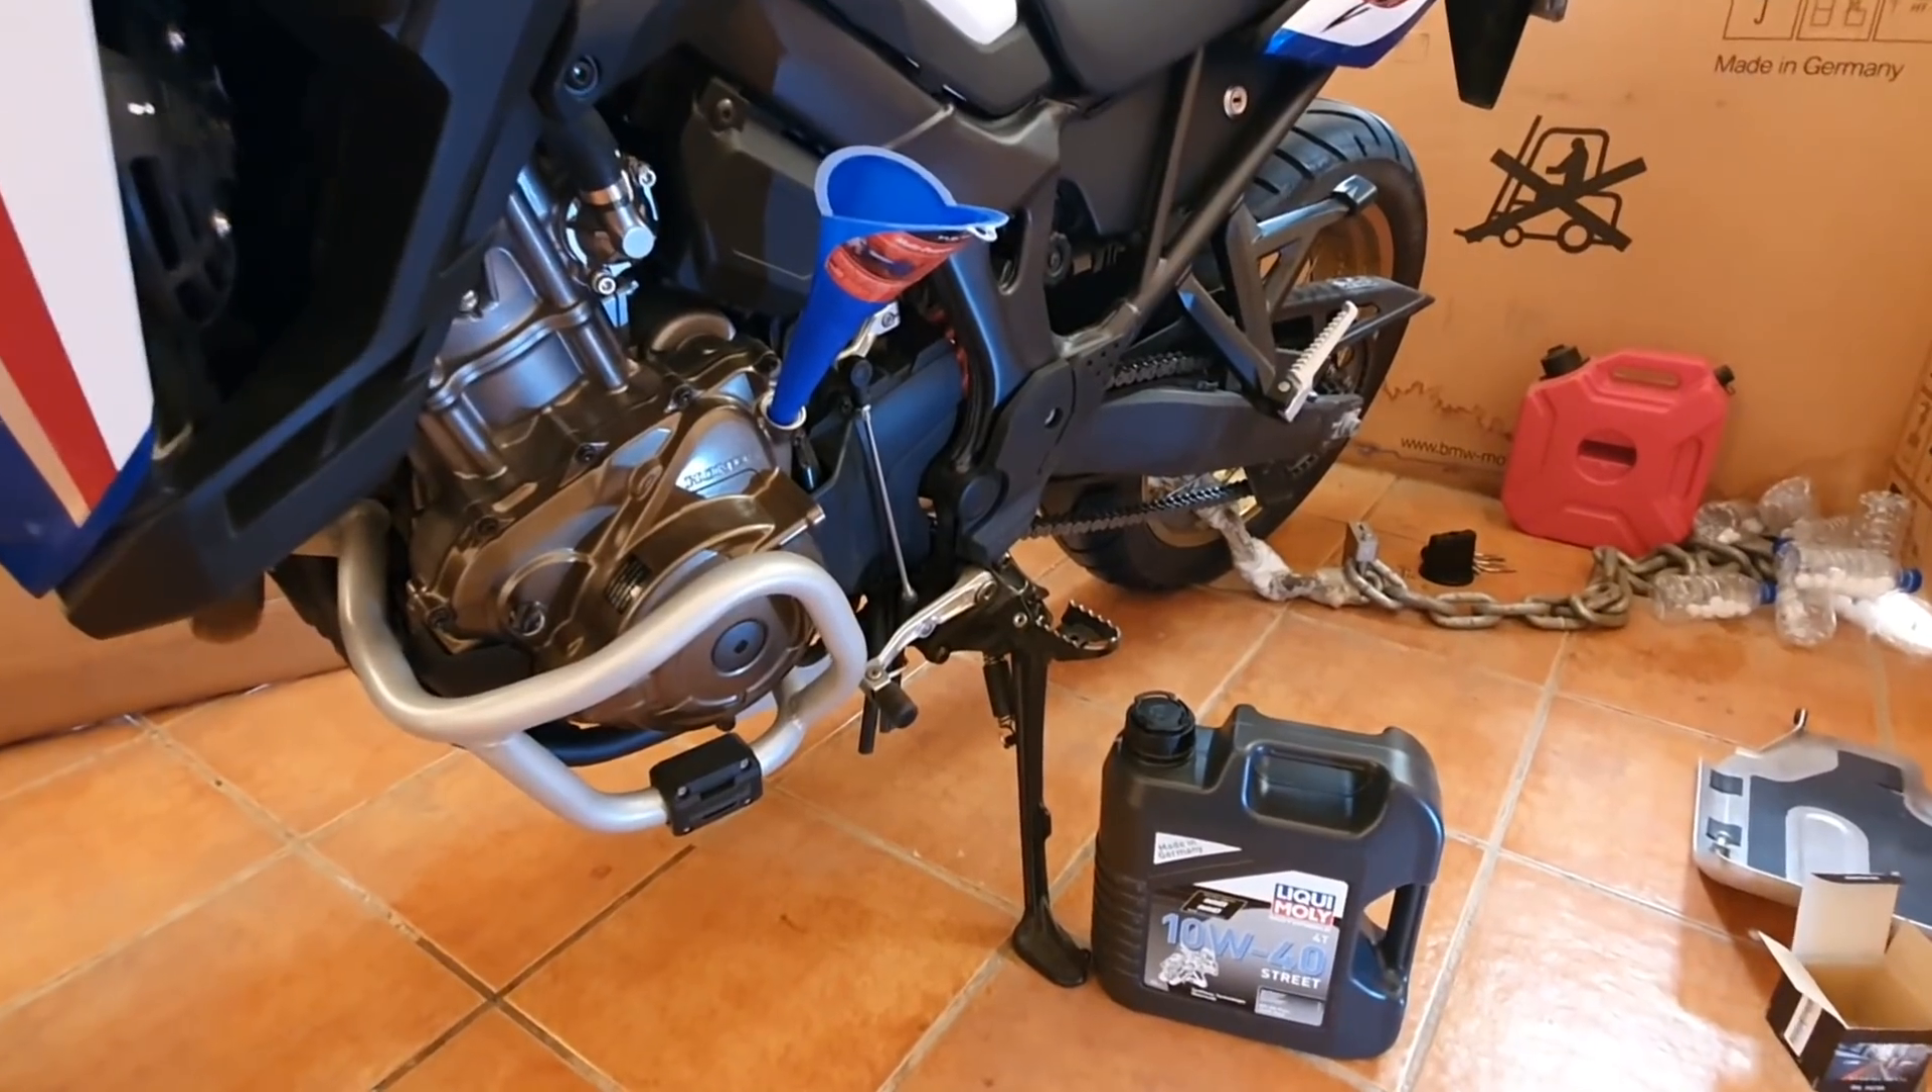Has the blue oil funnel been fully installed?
Yes.